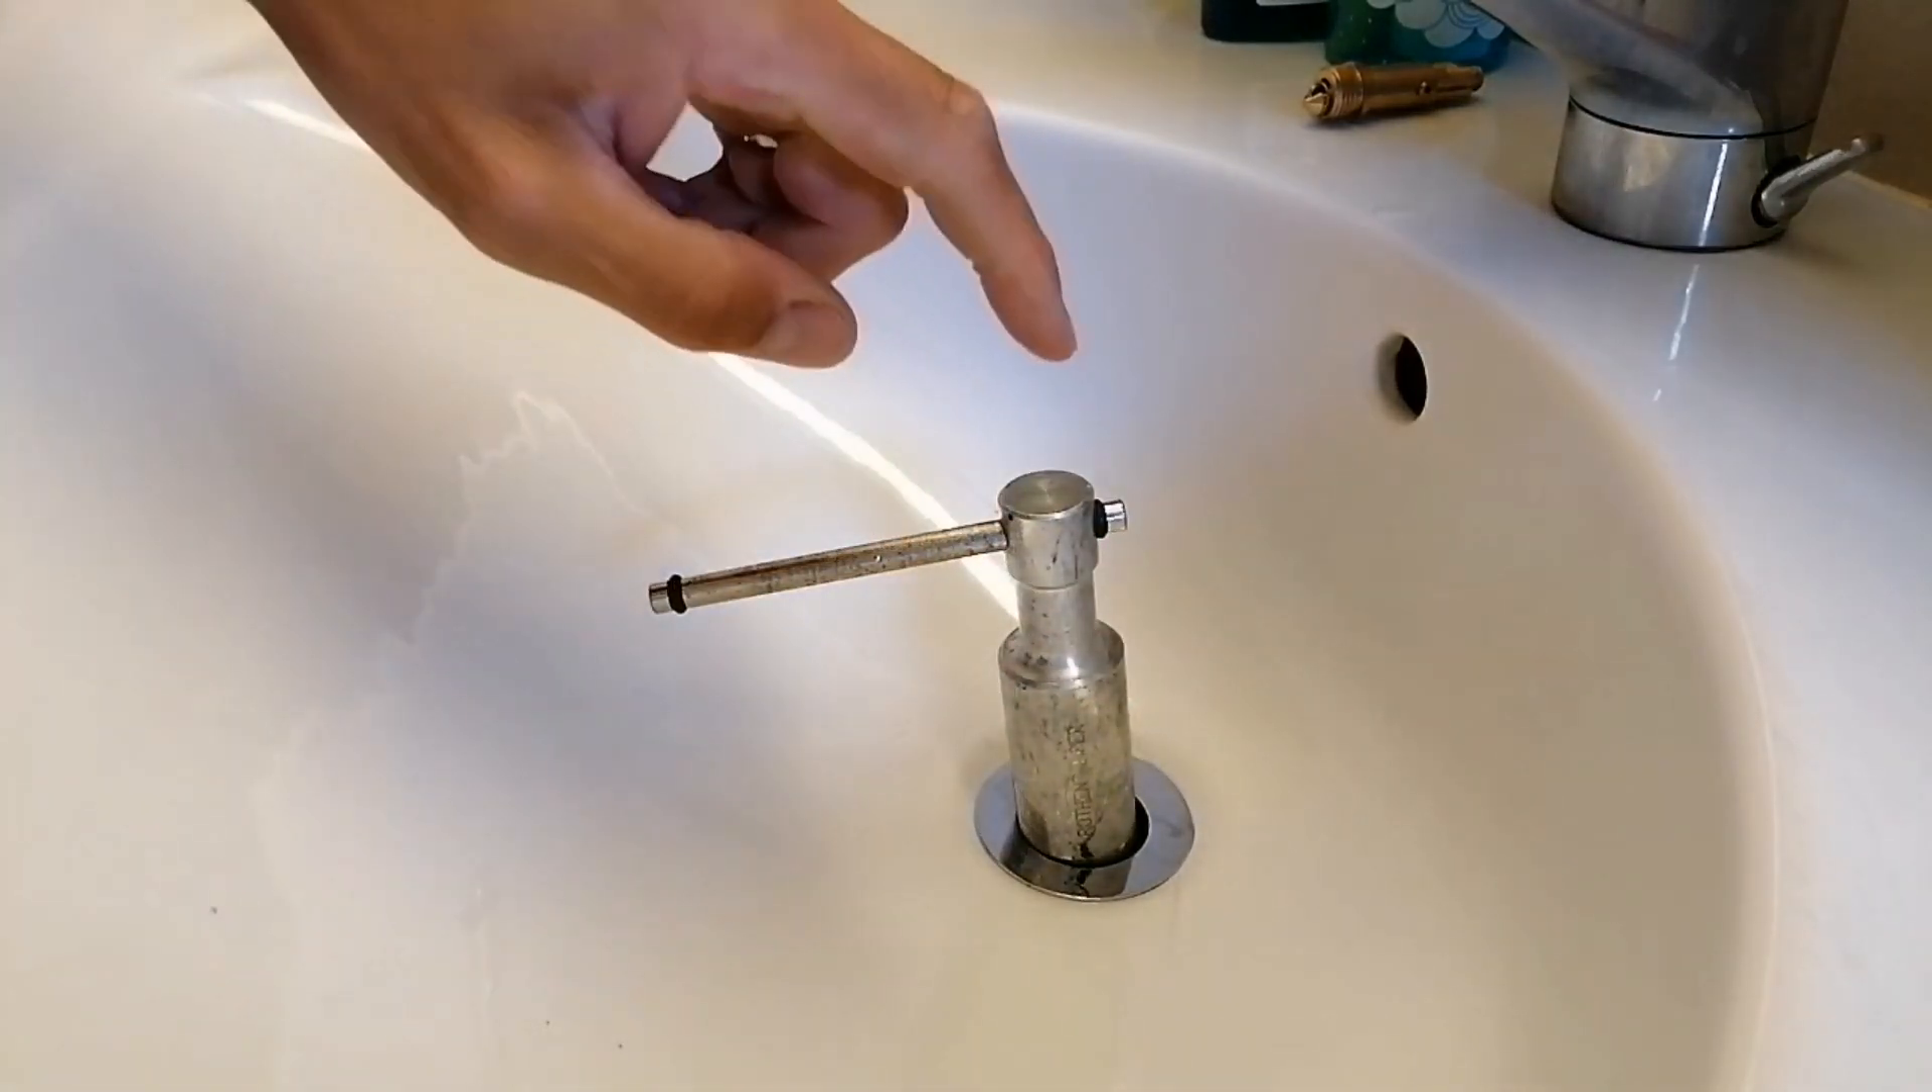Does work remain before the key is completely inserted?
No.